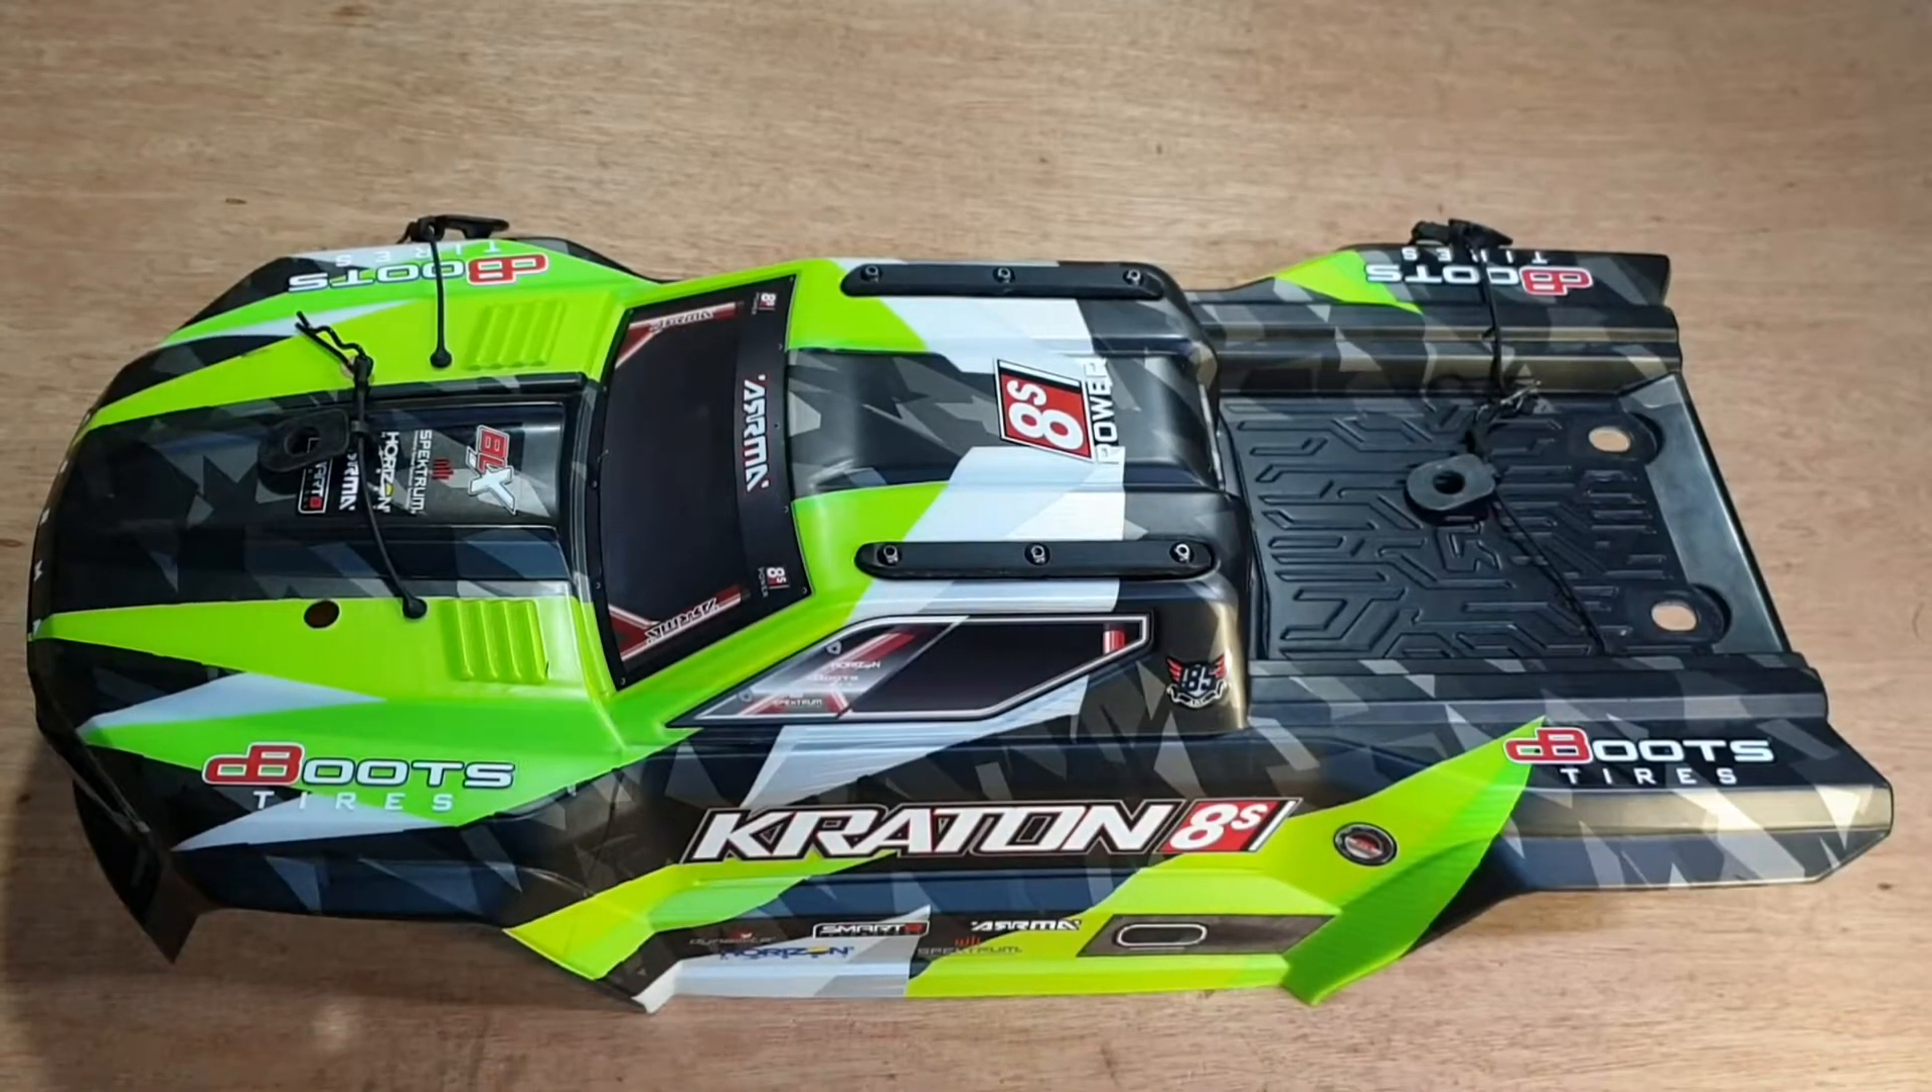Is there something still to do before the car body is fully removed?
No.